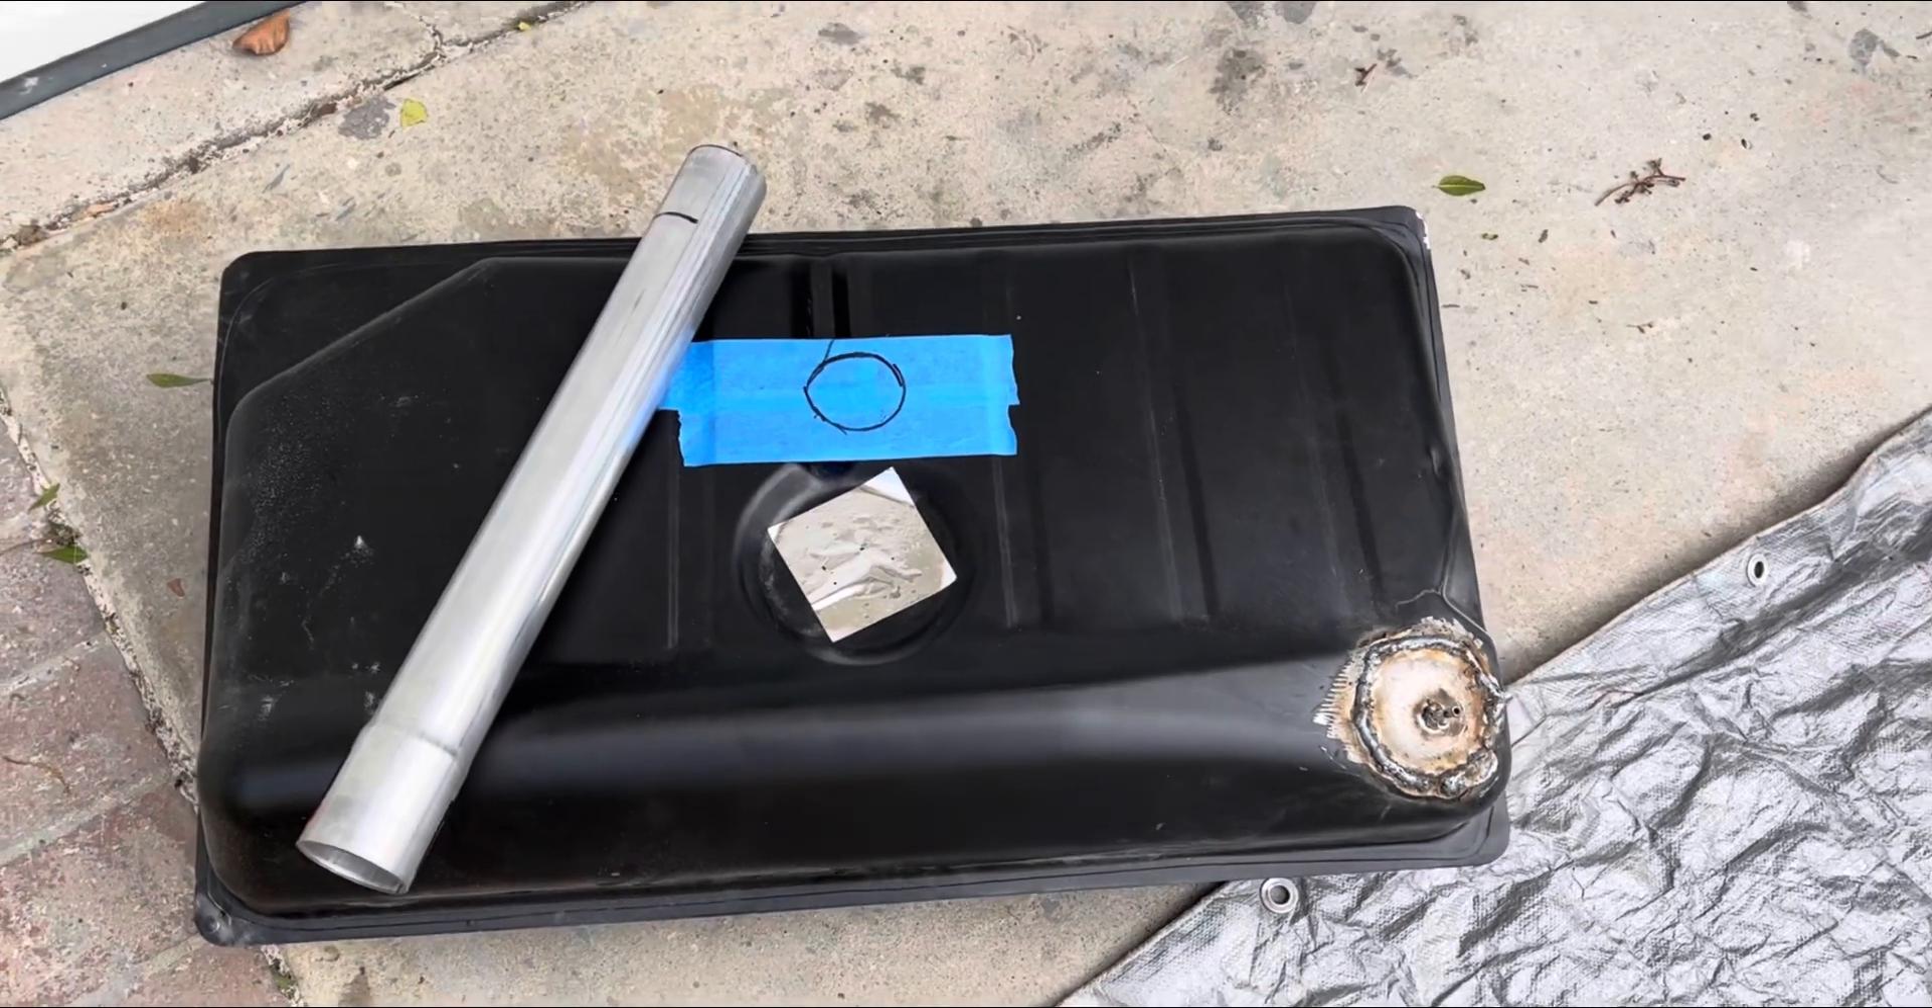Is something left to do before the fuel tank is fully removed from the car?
No.